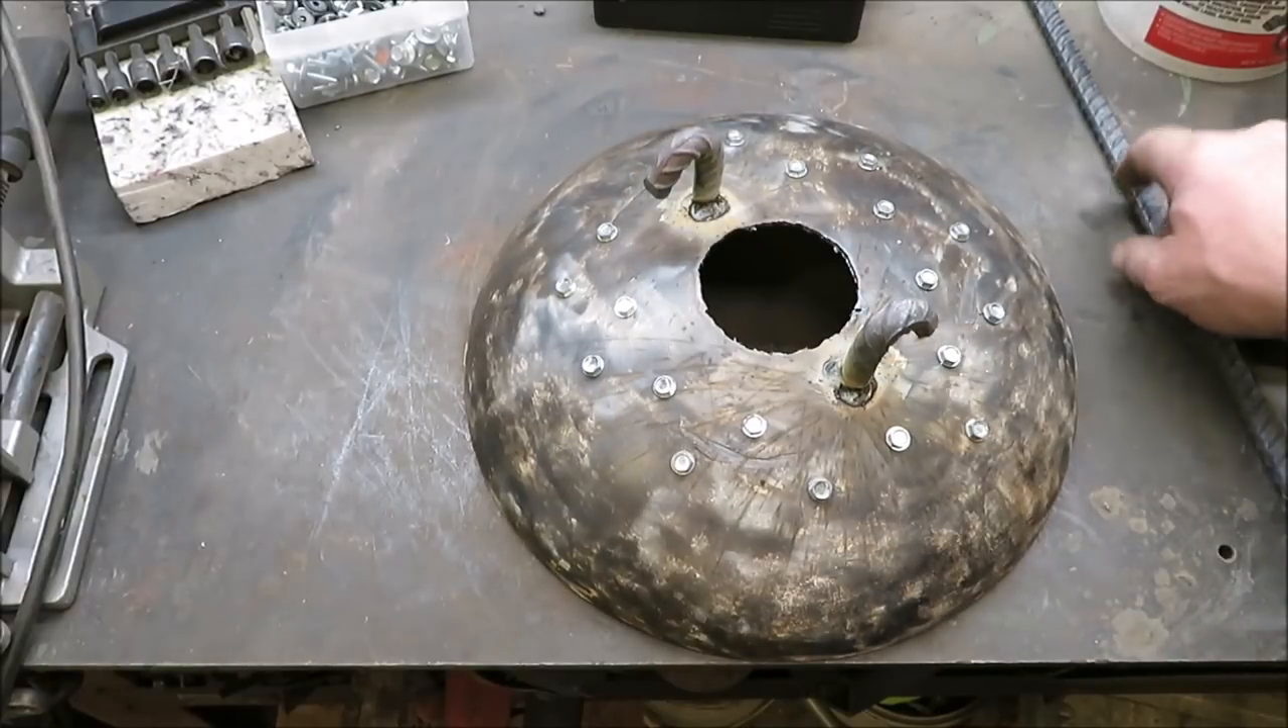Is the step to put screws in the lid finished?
Yes.